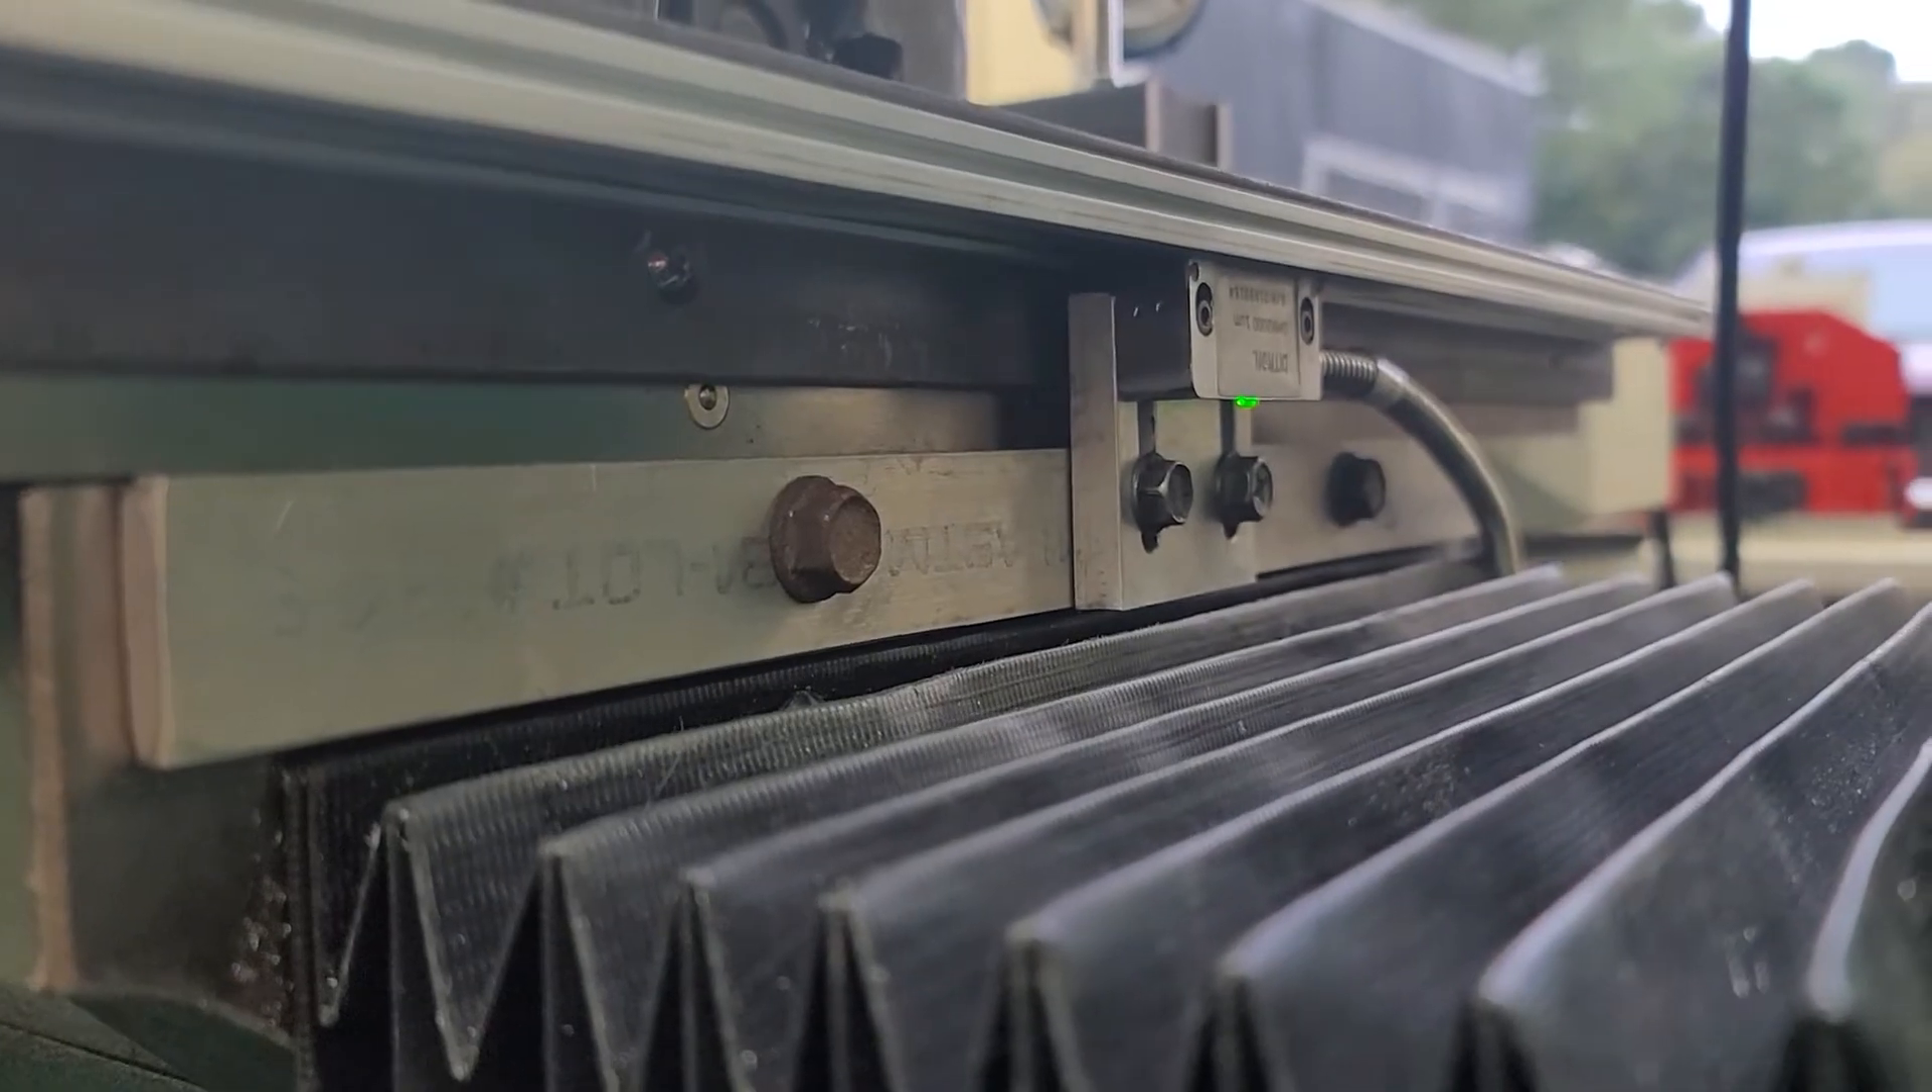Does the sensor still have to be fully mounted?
No.